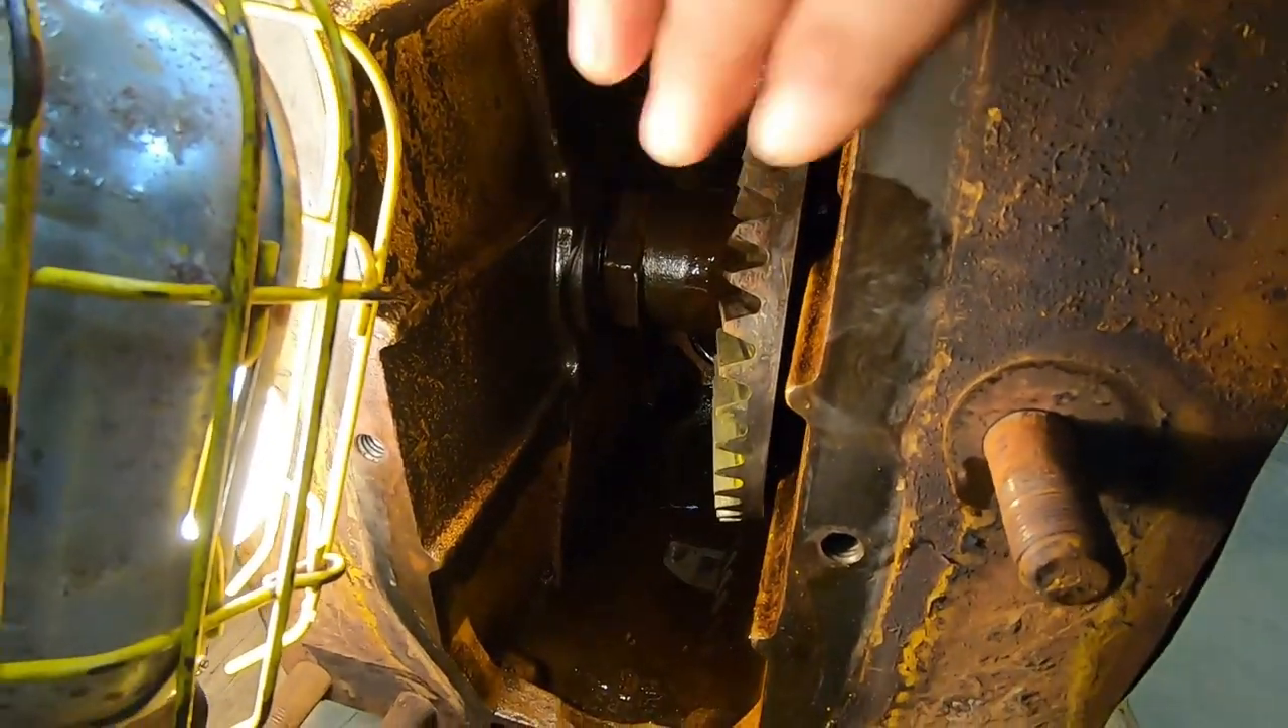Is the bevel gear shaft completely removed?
No.